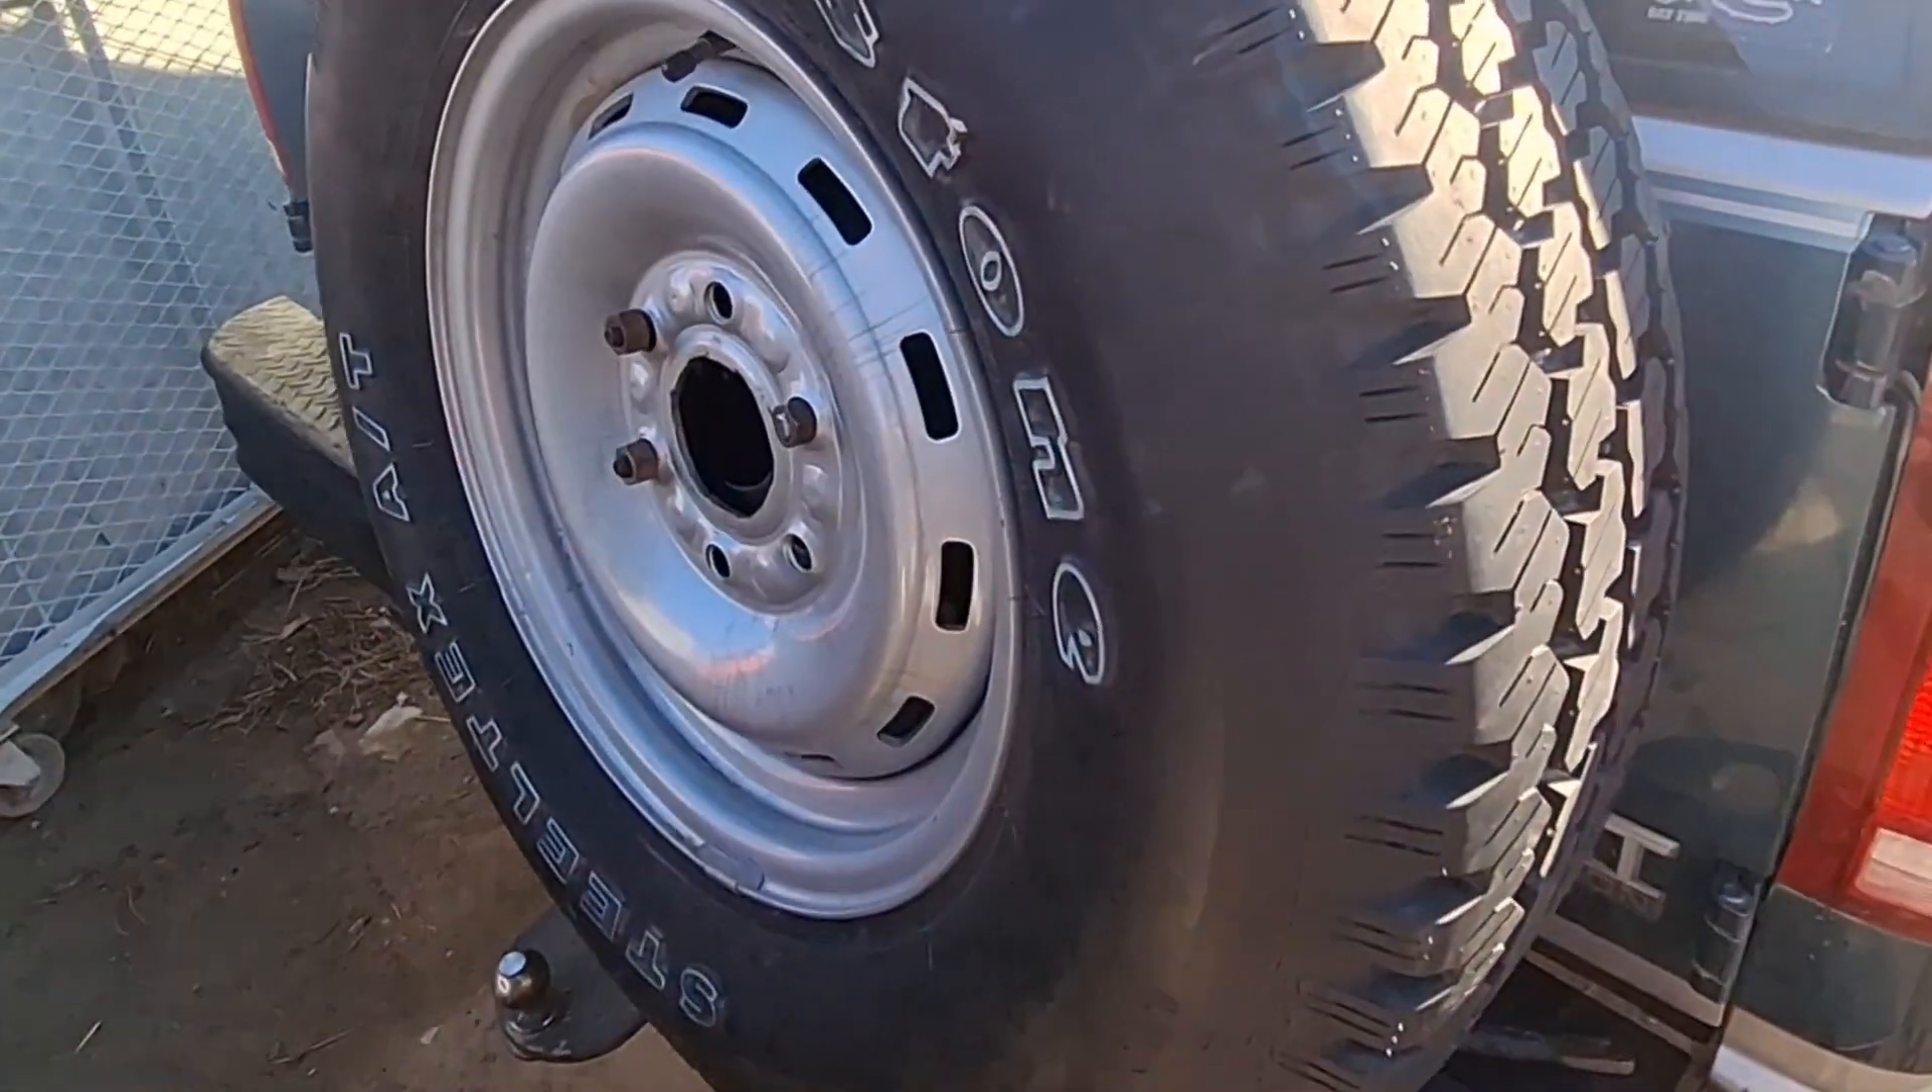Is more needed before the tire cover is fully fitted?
Yes.